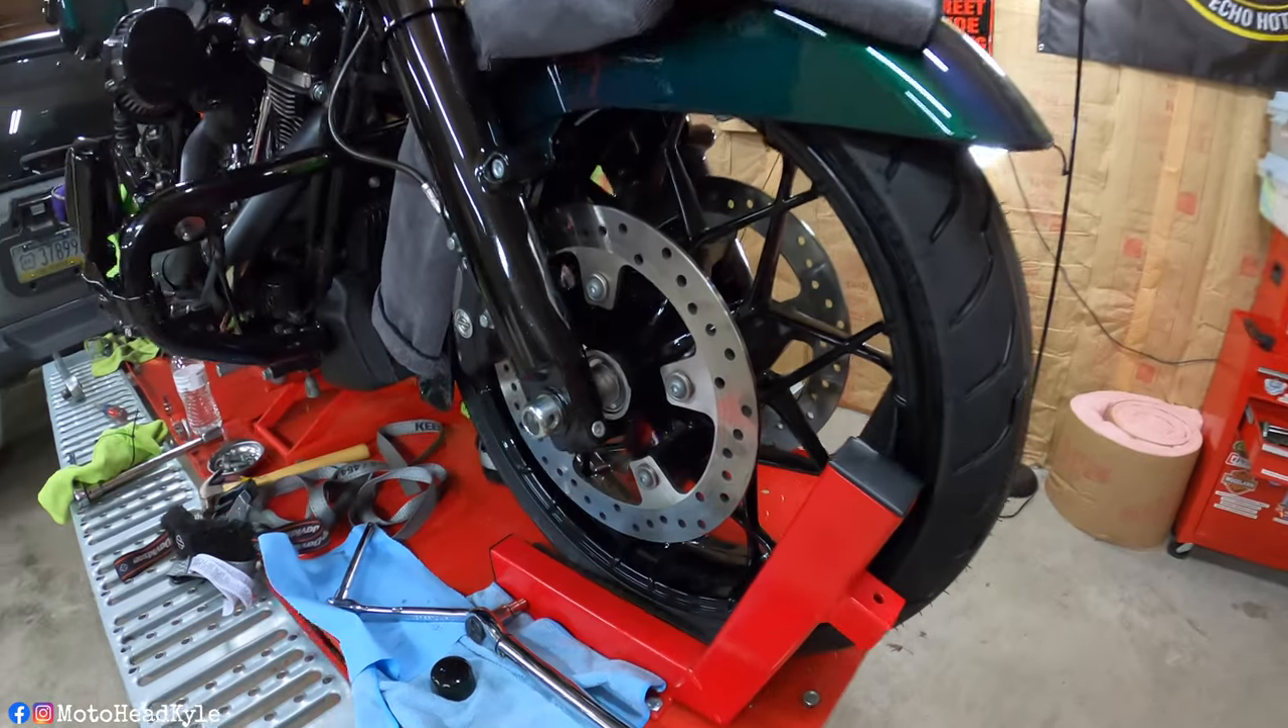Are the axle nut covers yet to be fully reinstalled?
Yes.